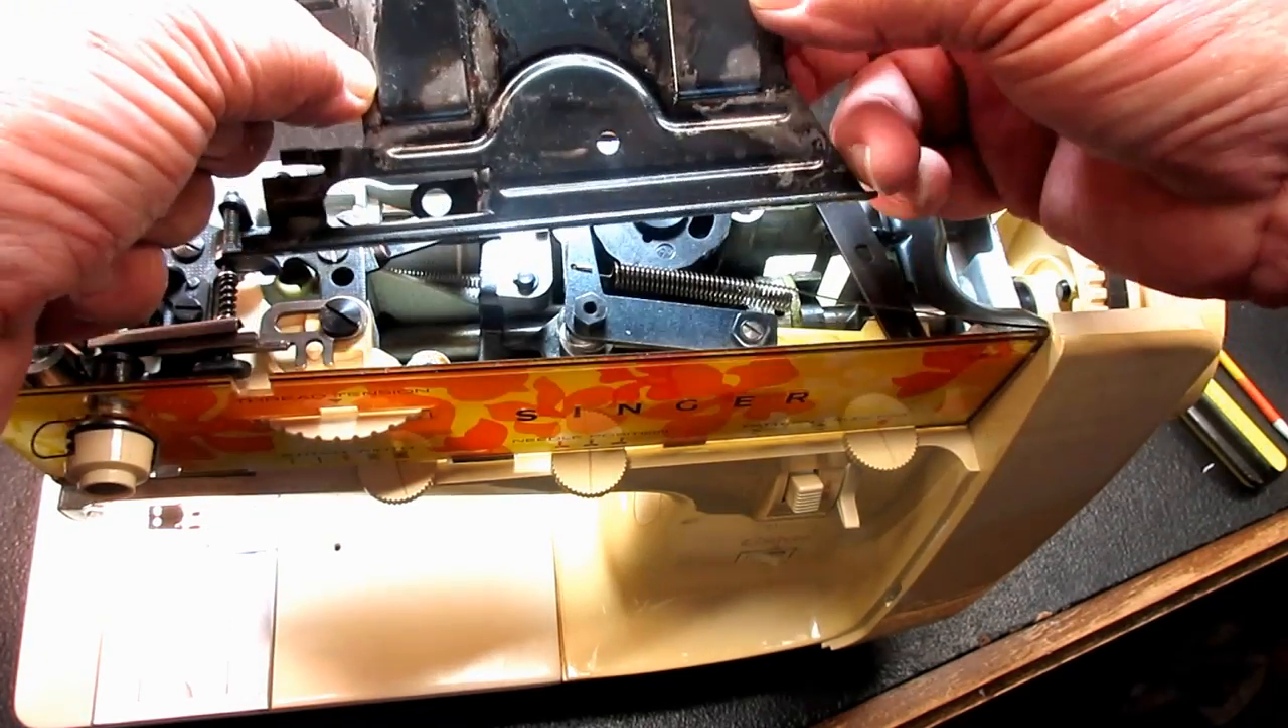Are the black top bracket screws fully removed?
Yes.